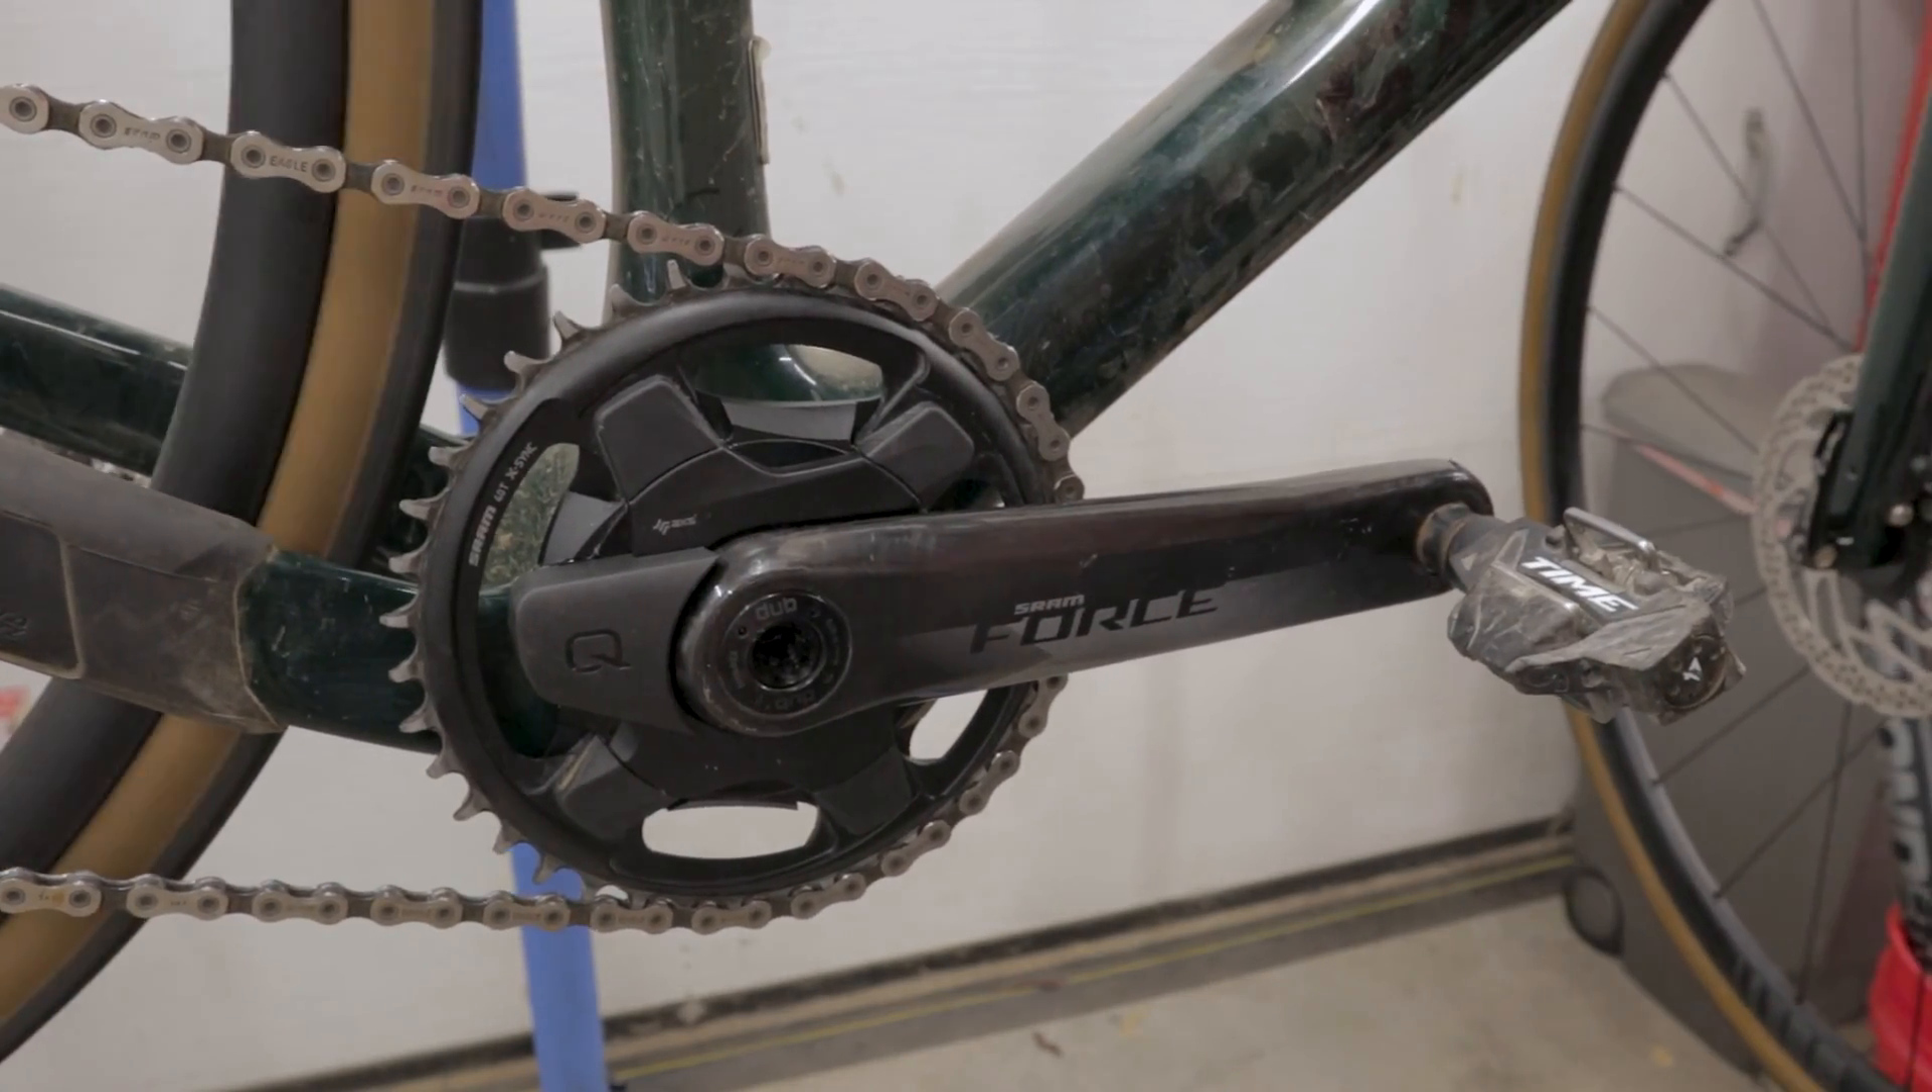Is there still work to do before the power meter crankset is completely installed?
No.